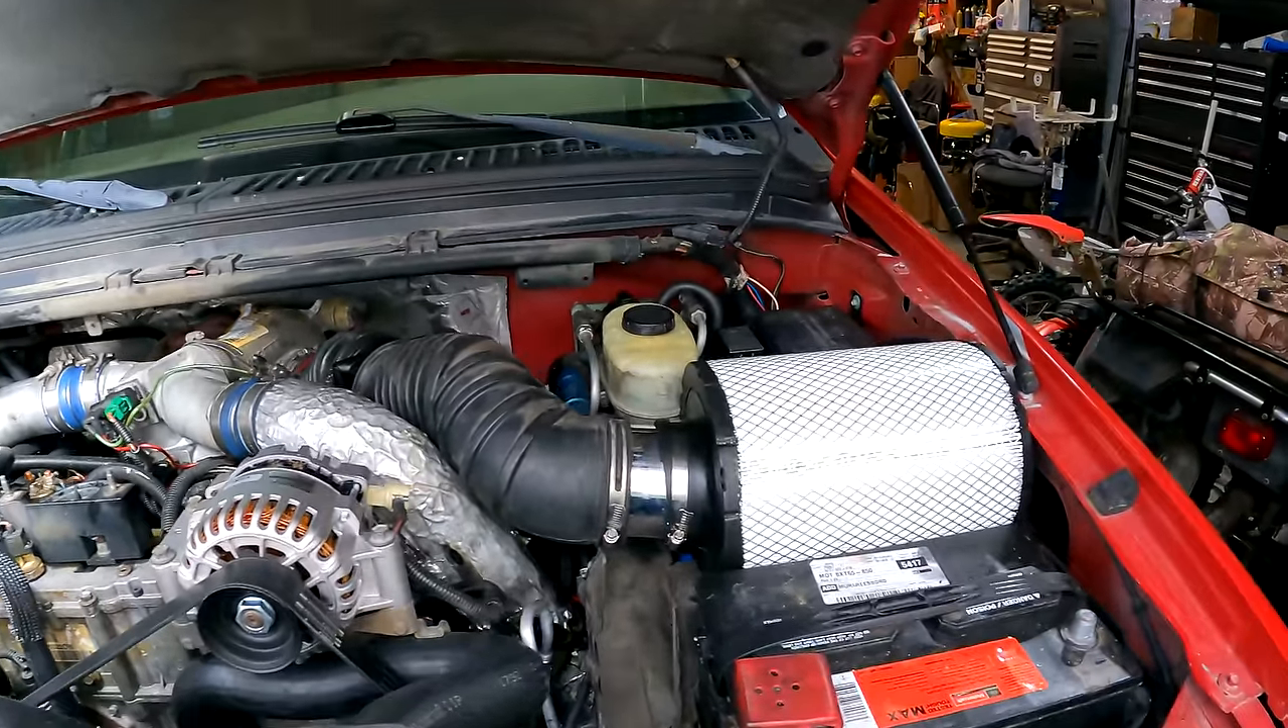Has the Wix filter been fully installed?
Yes.